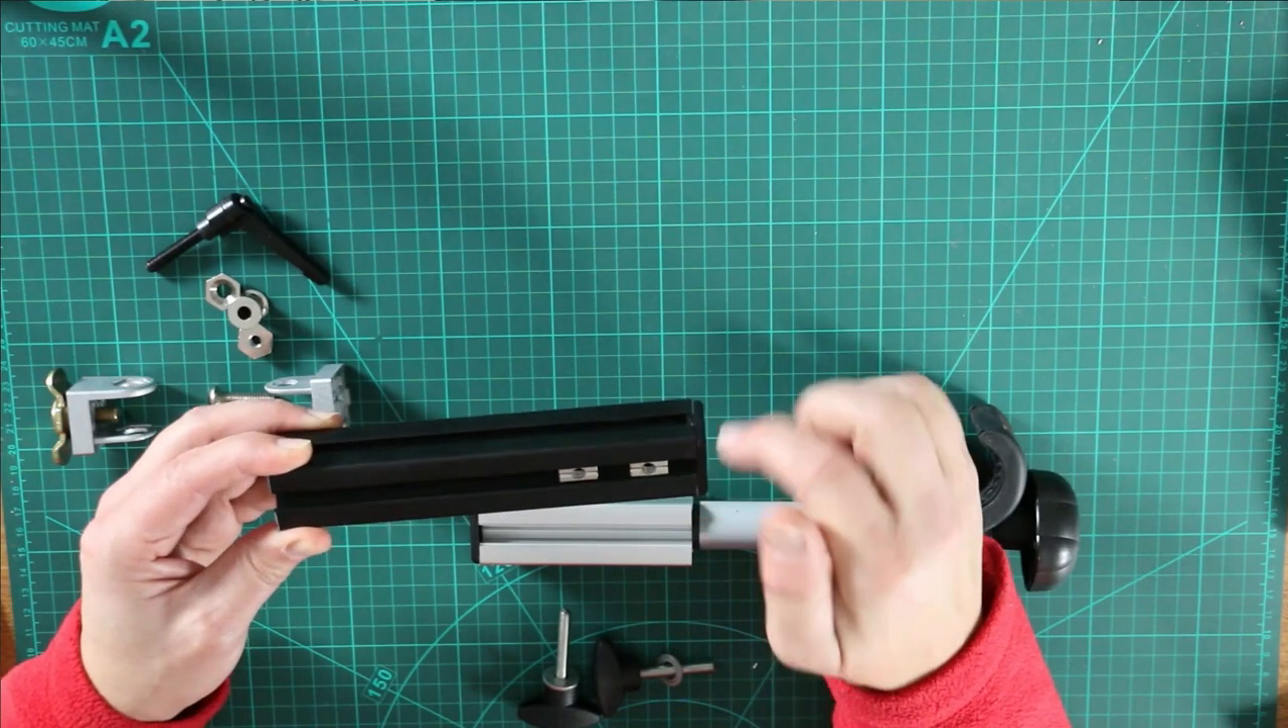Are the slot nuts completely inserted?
Yes.